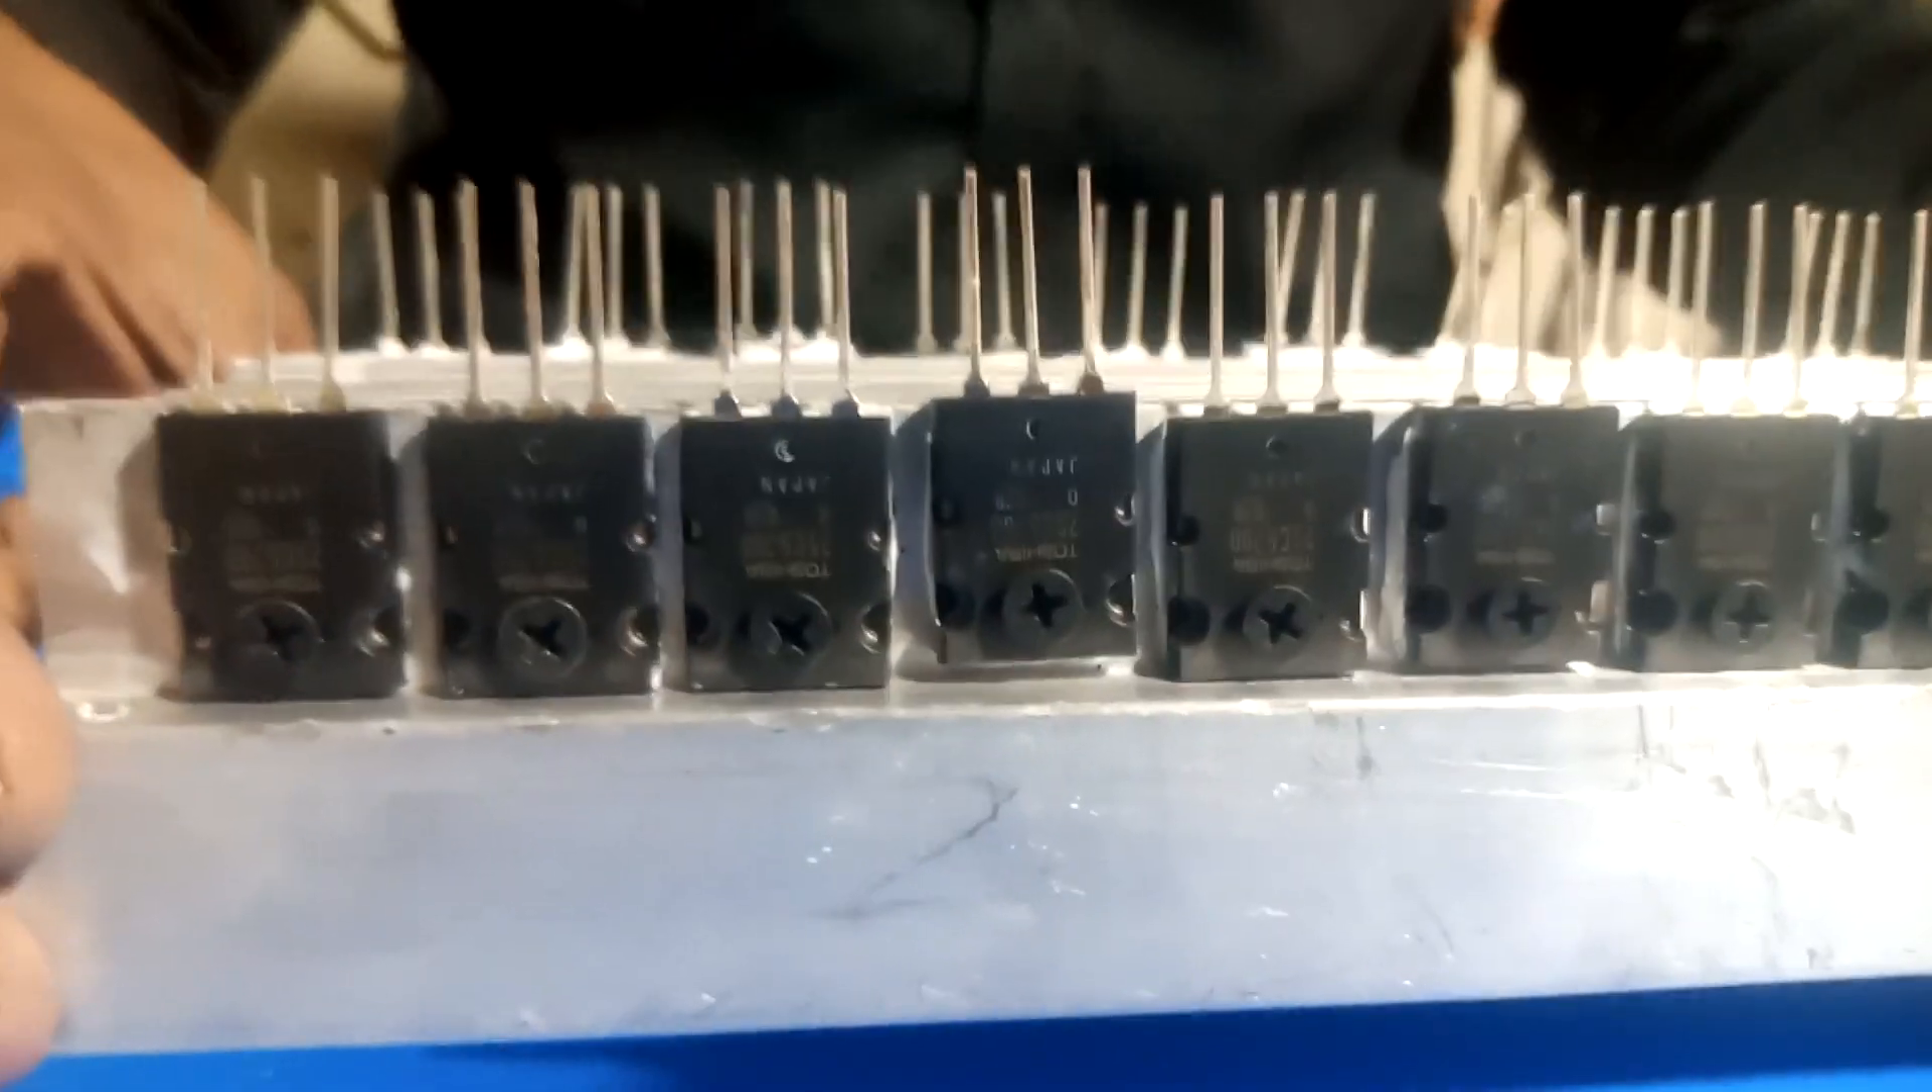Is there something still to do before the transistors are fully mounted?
No.